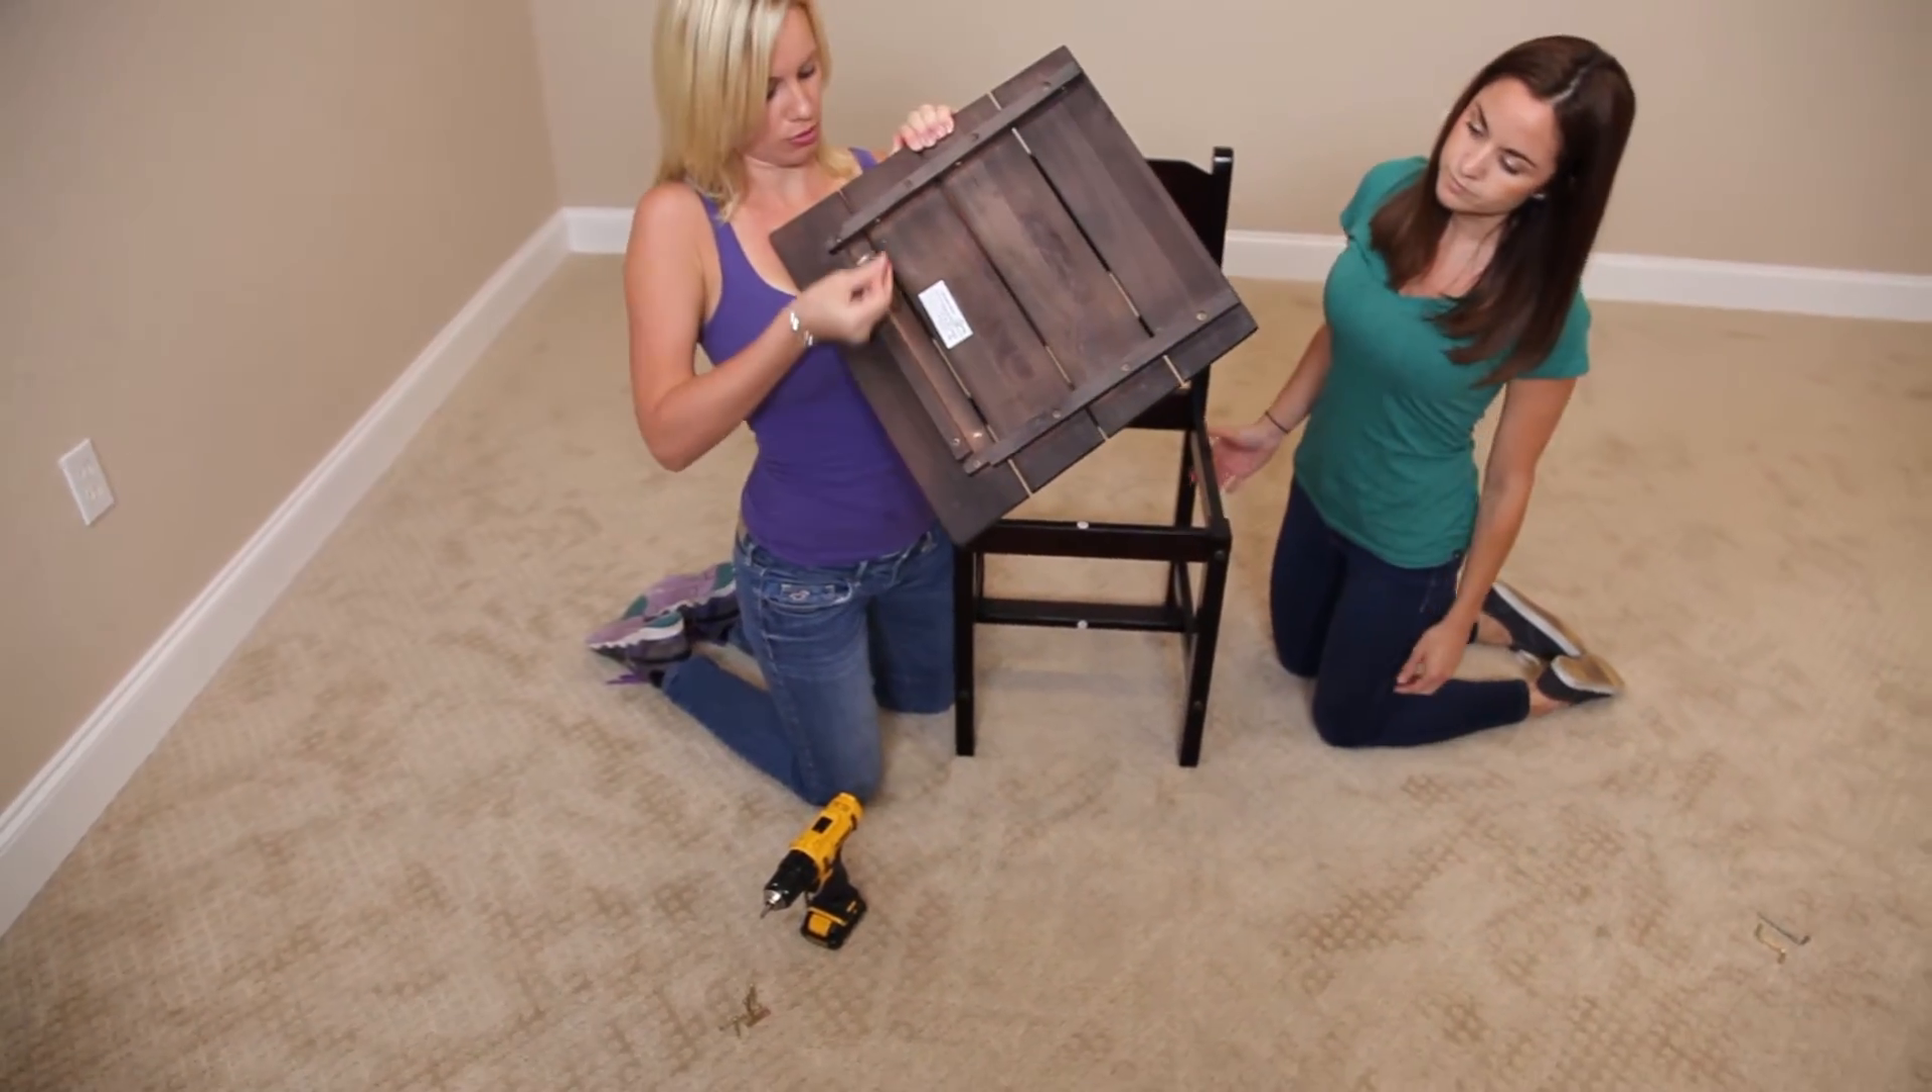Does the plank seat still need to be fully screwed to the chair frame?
Yes.